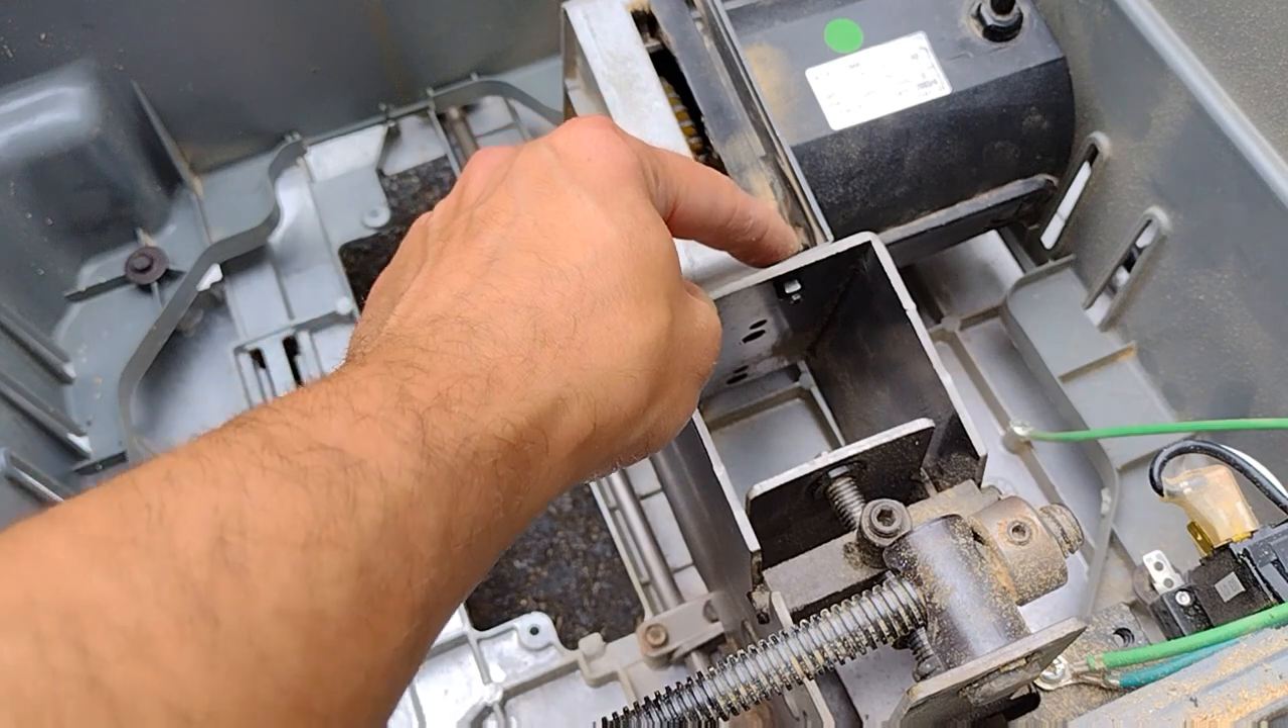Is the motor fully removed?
No.